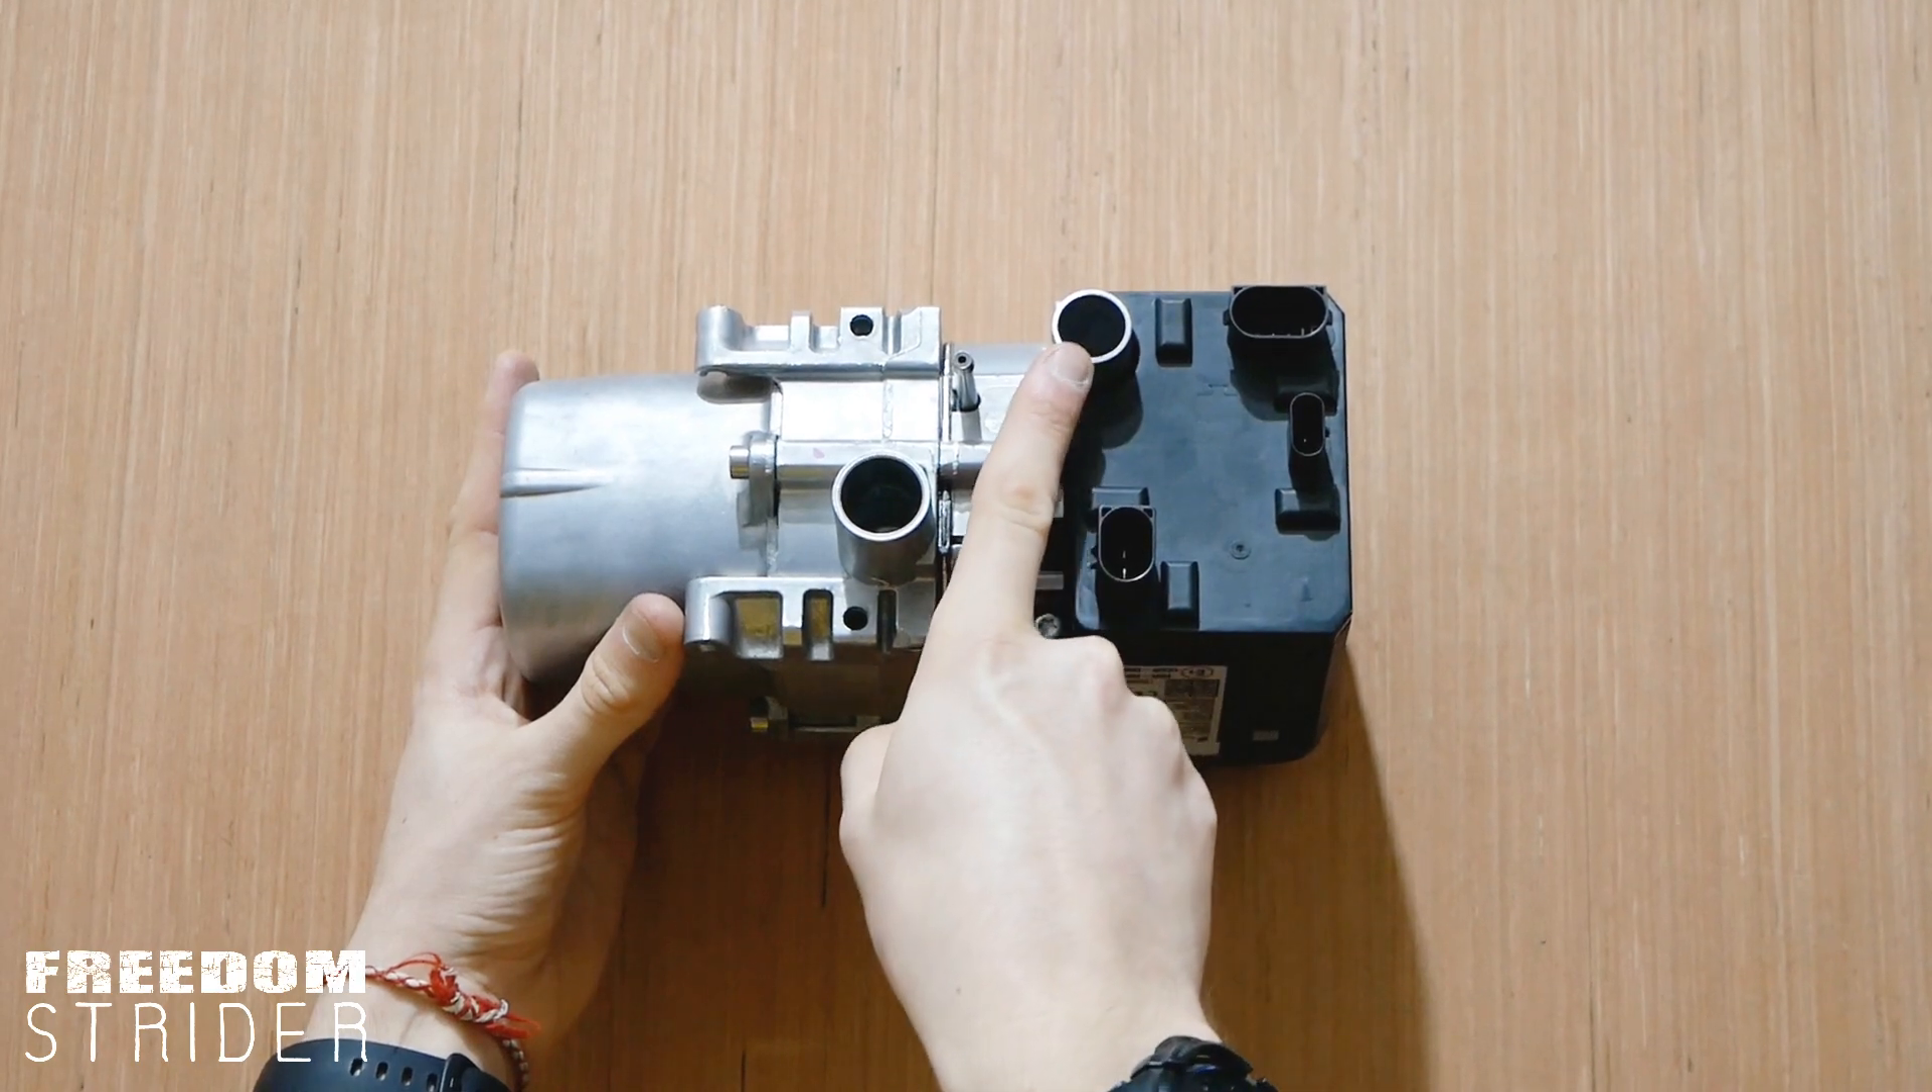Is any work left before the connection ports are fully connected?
Yes.